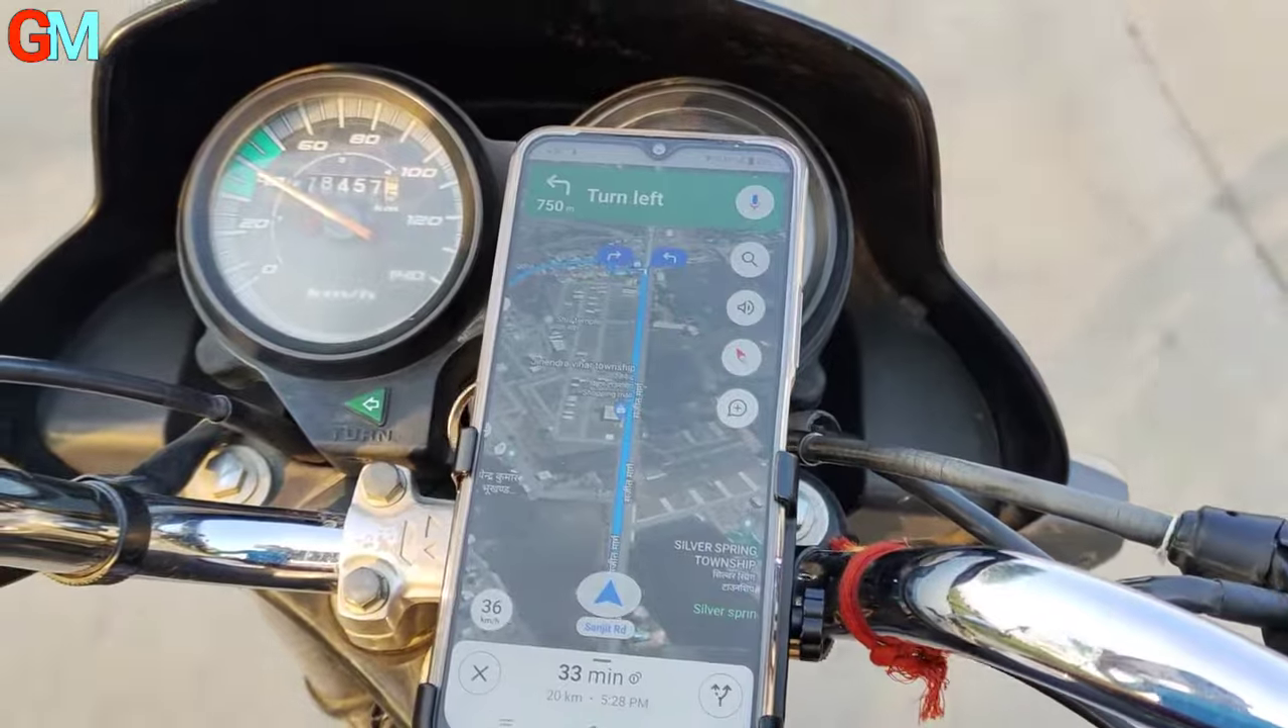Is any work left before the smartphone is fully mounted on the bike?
No.